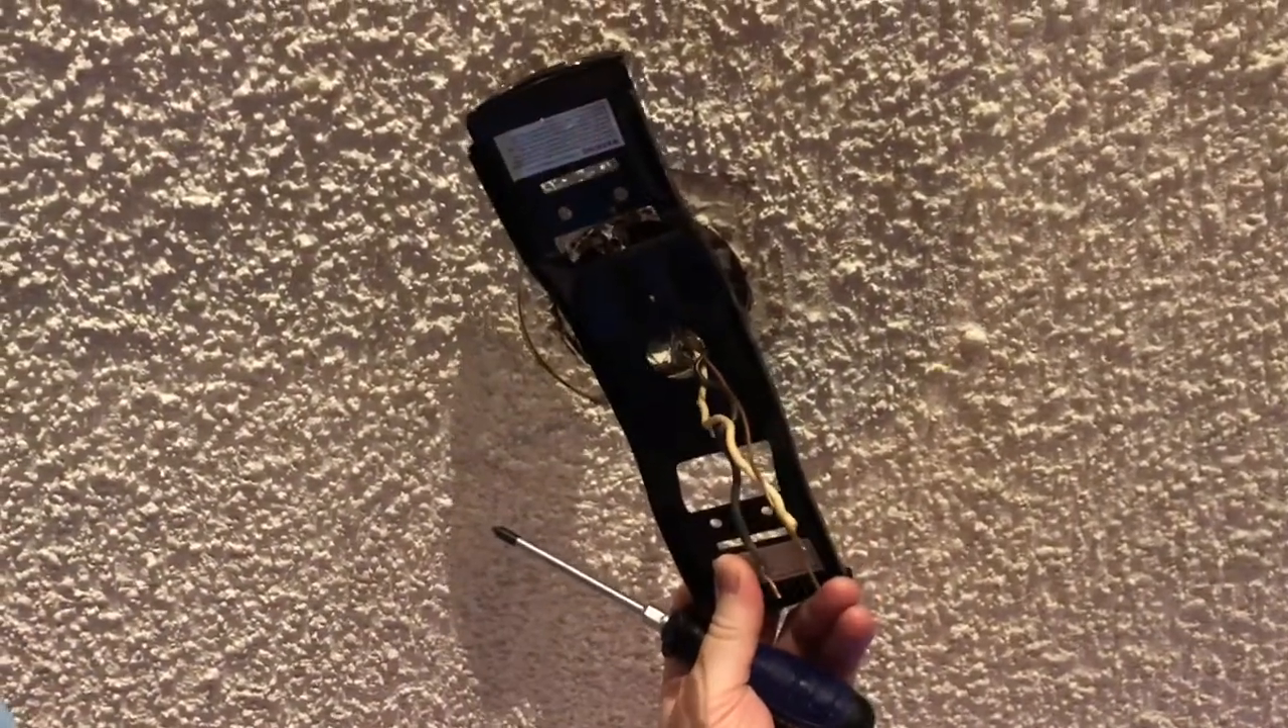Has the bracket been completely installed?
No.